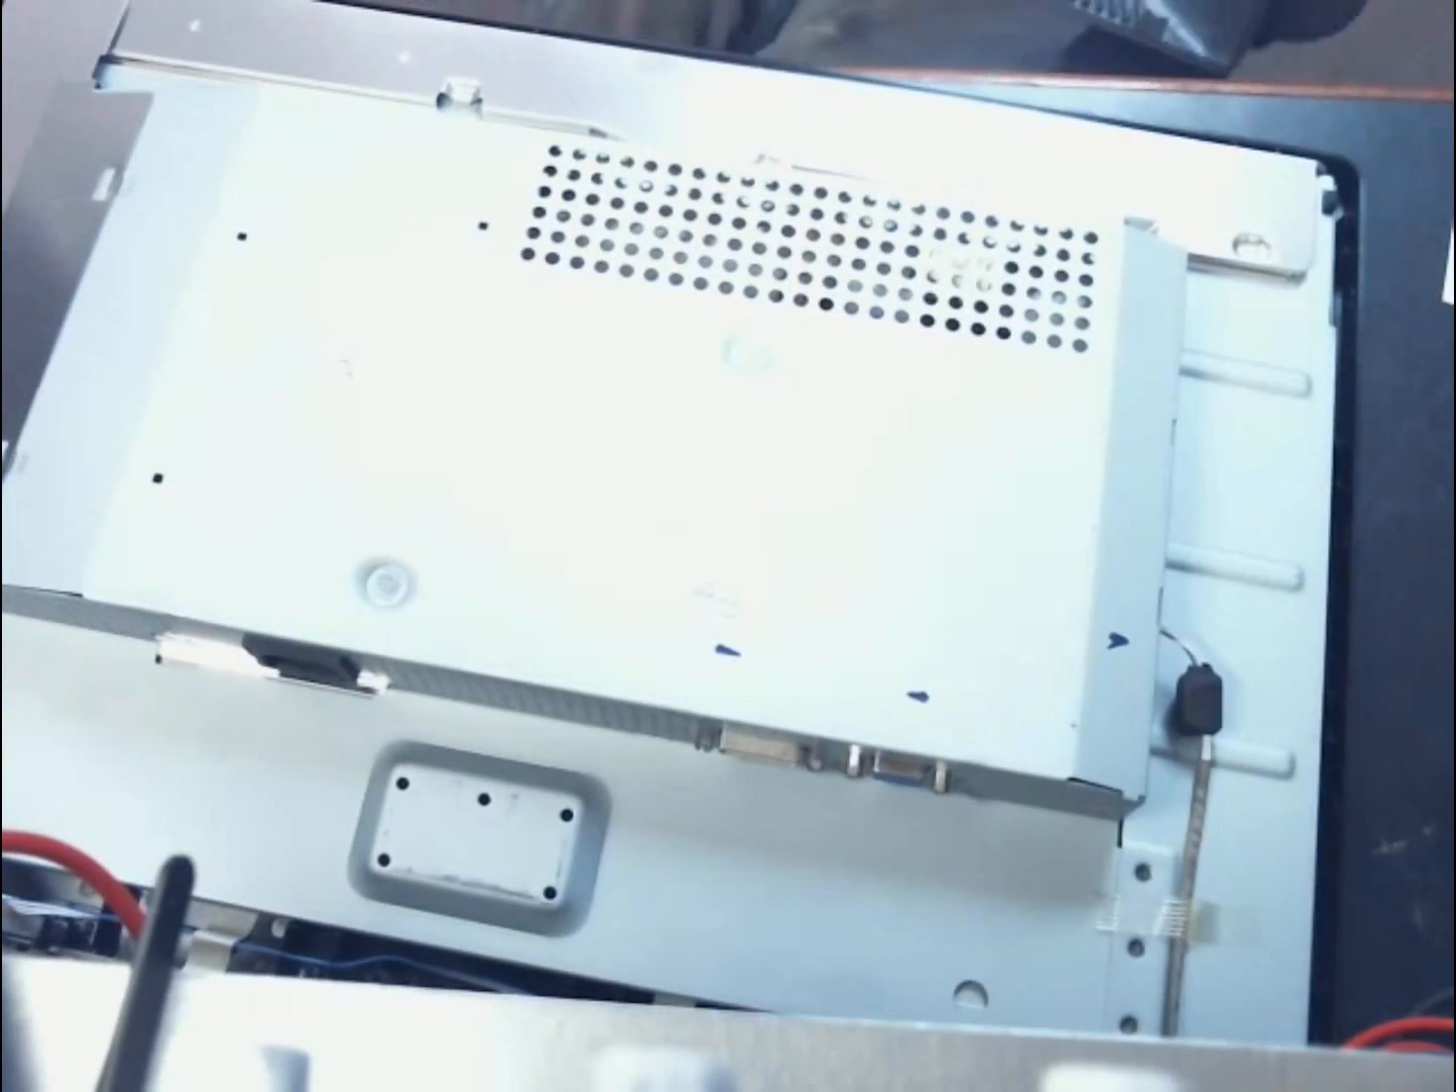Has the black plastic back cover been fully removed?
Yes.